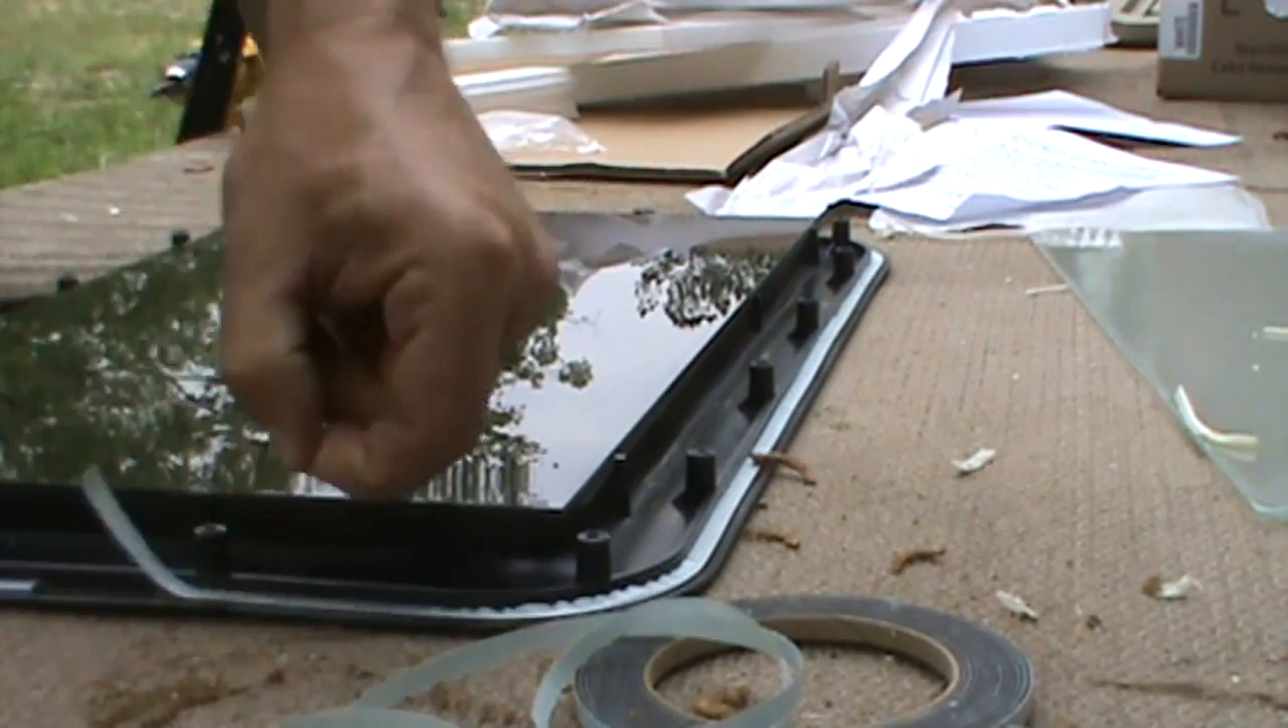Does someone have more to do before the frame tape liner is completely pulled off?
Yes.